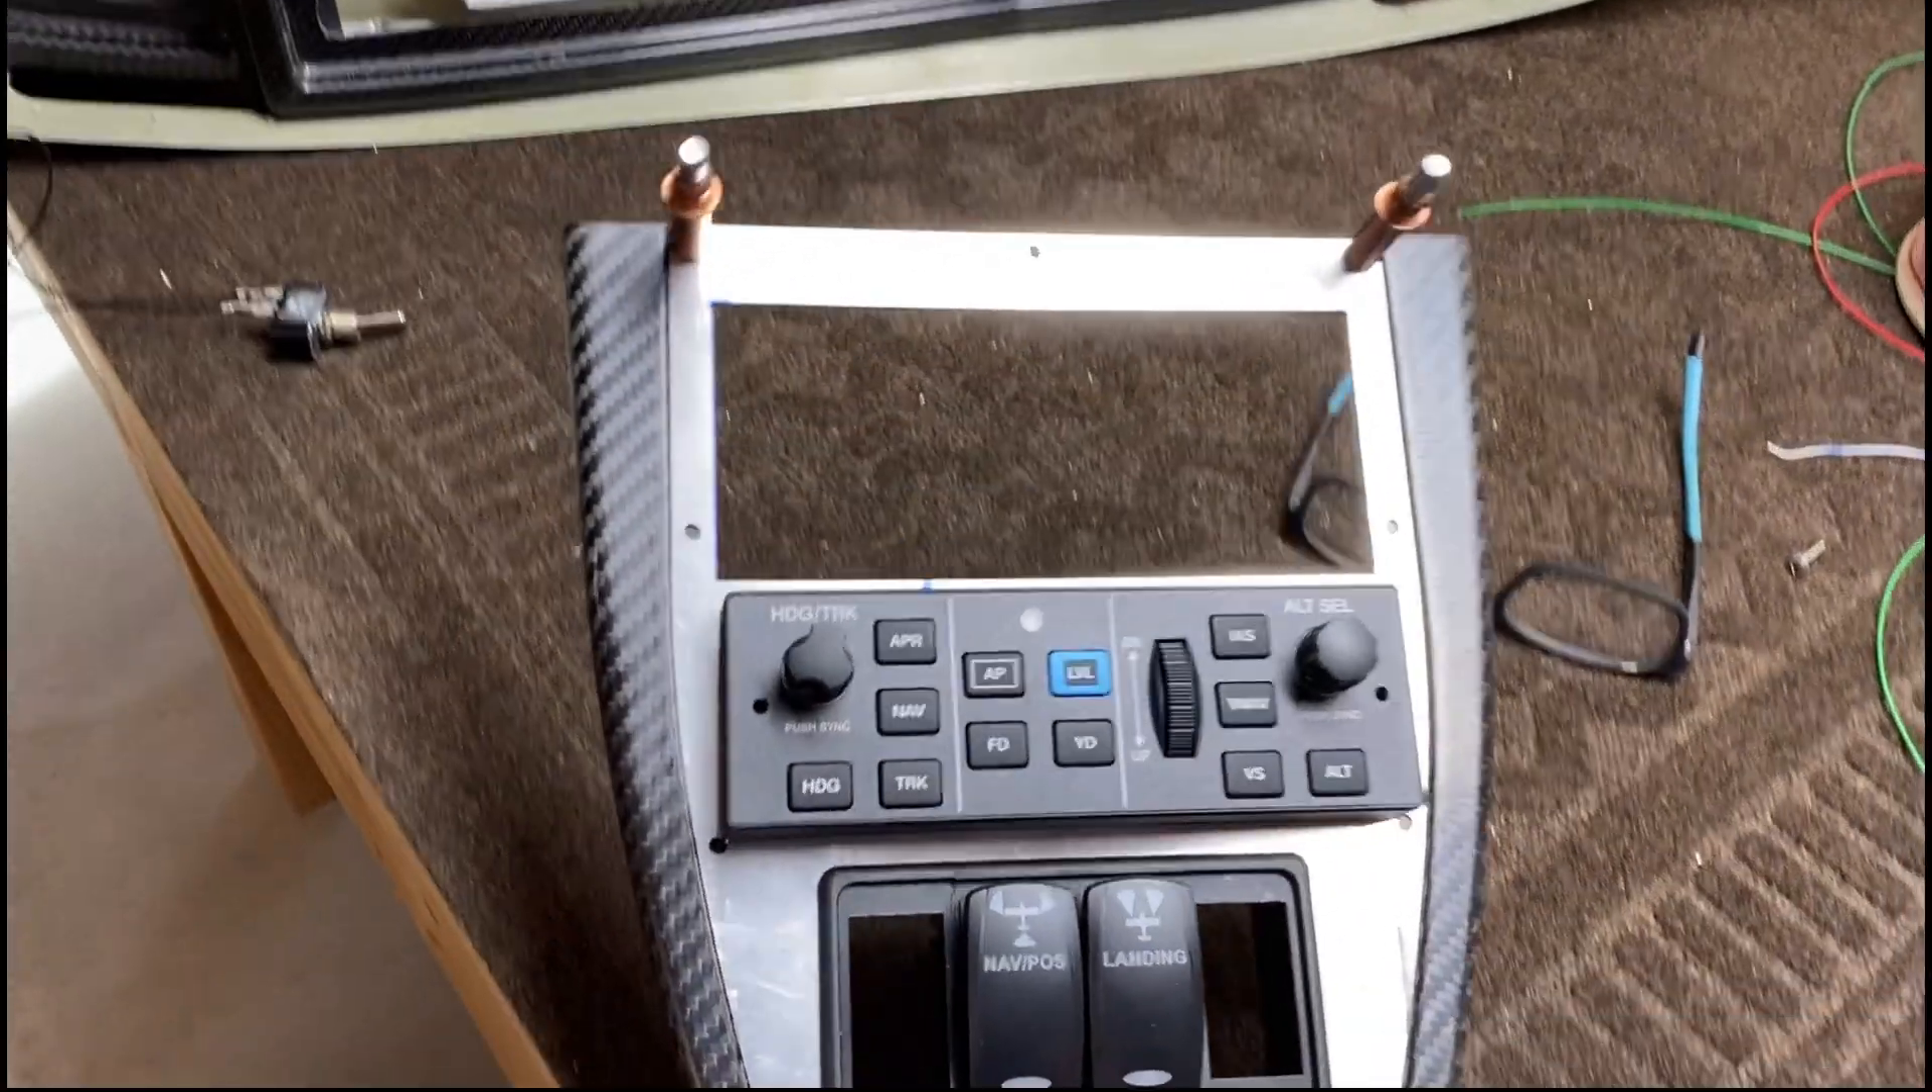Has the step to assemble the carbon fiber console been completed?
No.